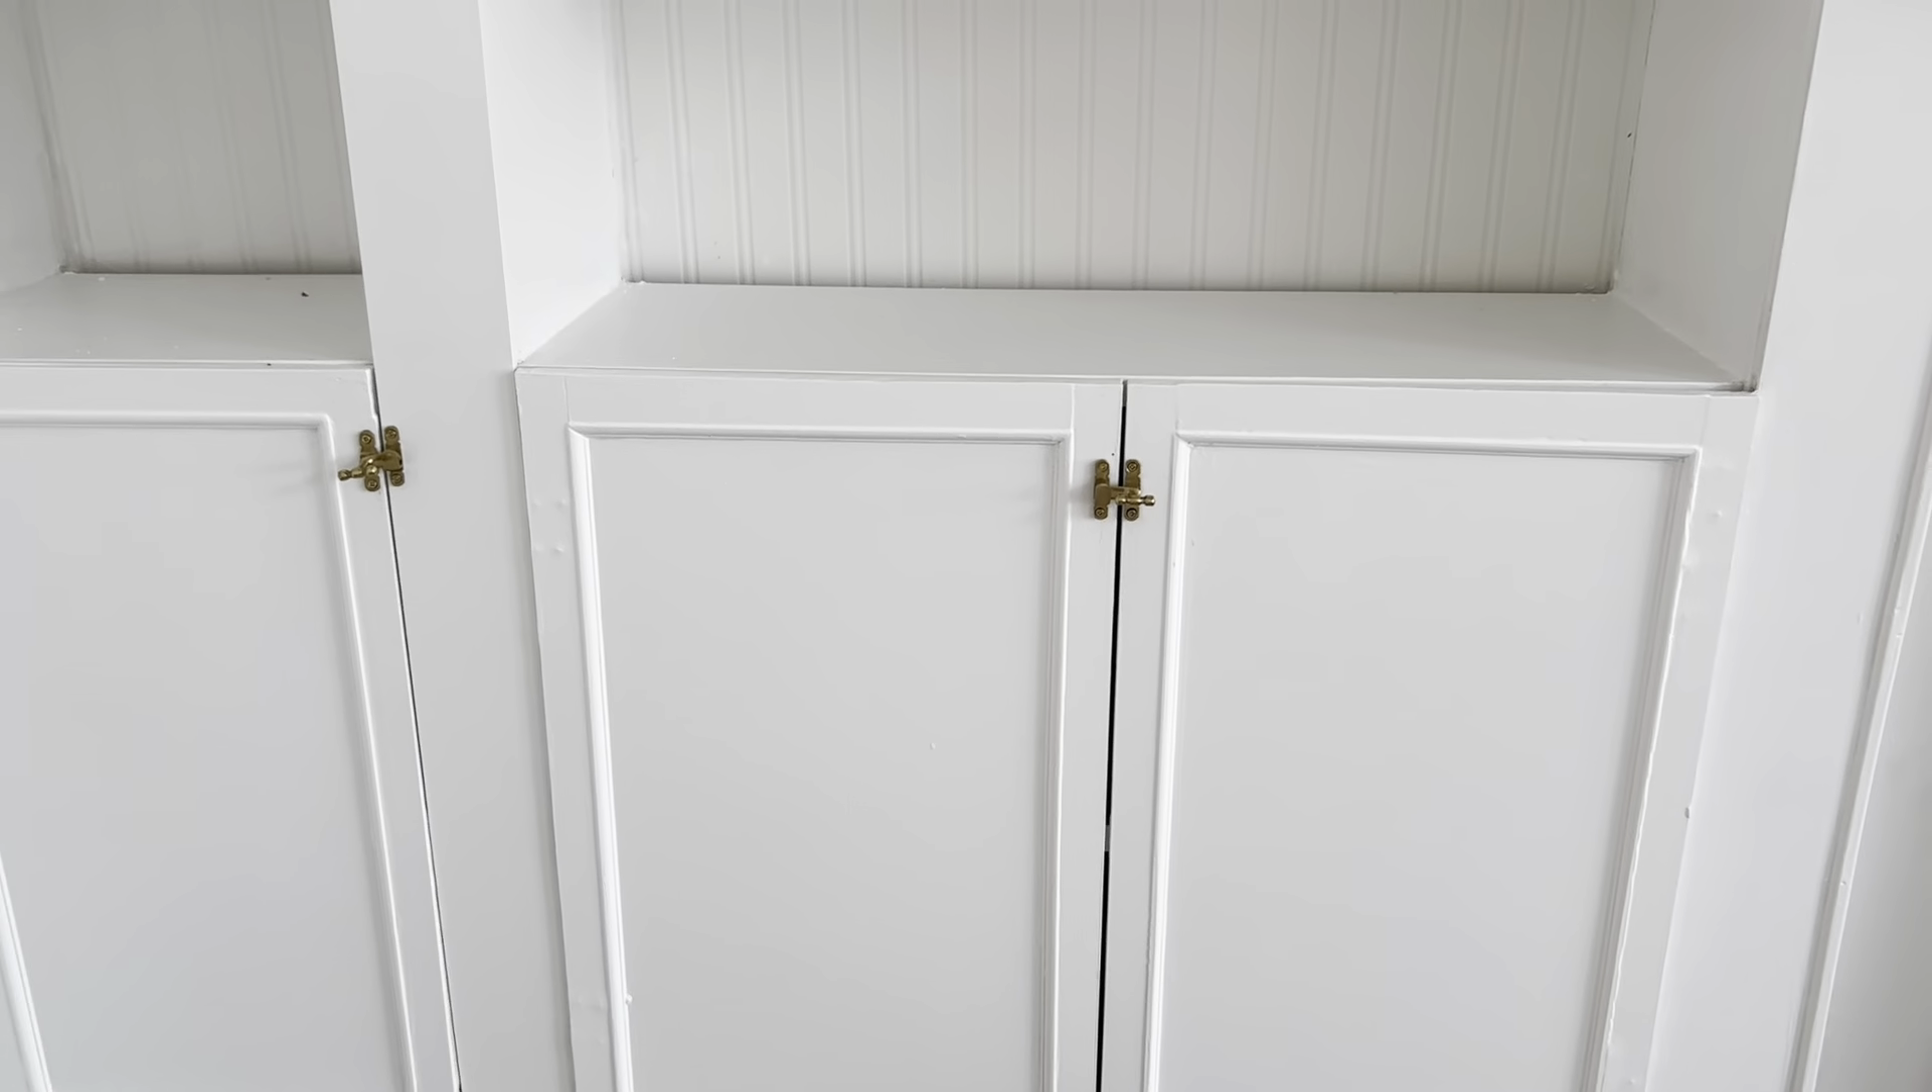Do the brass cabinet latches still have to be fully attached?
No.